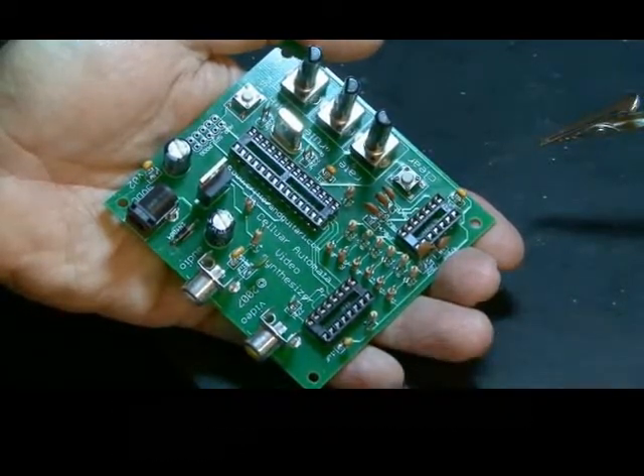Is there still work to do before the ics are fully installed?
Yes.